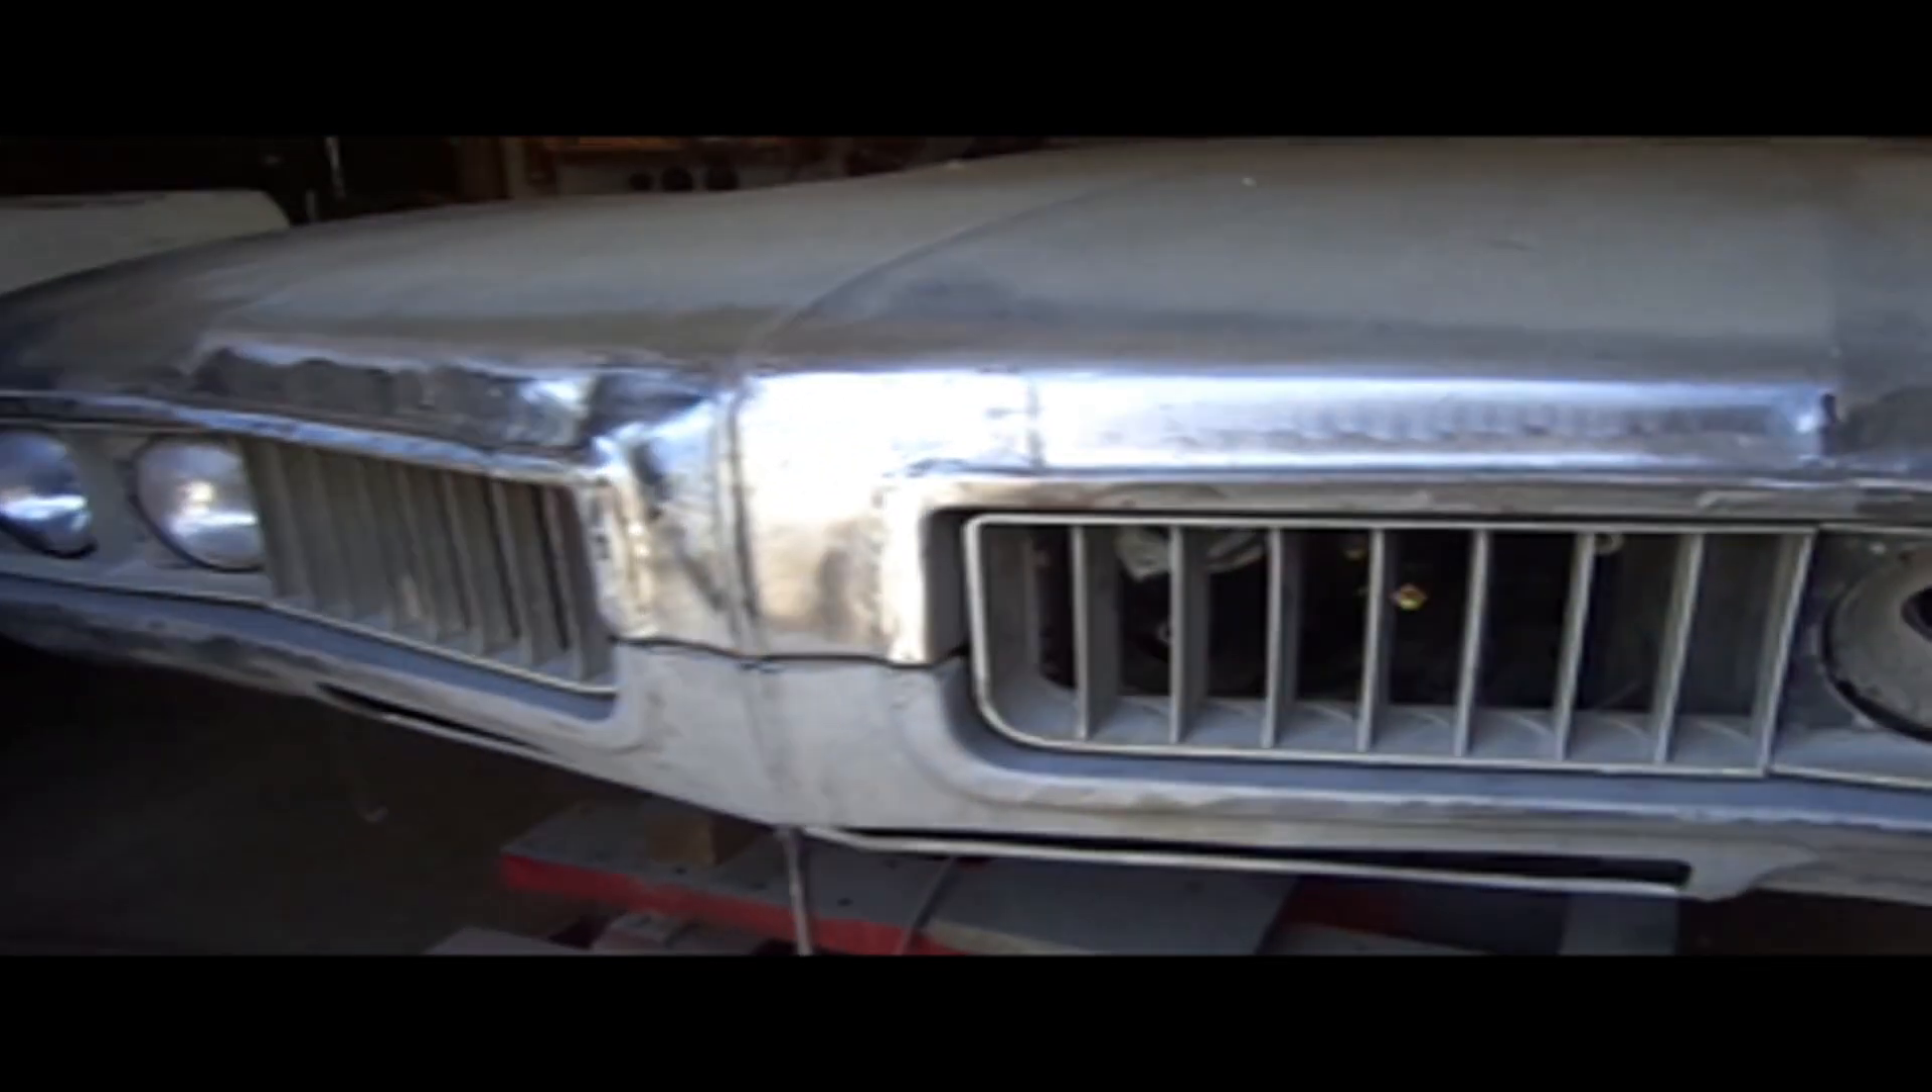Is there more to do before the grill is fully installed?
No.